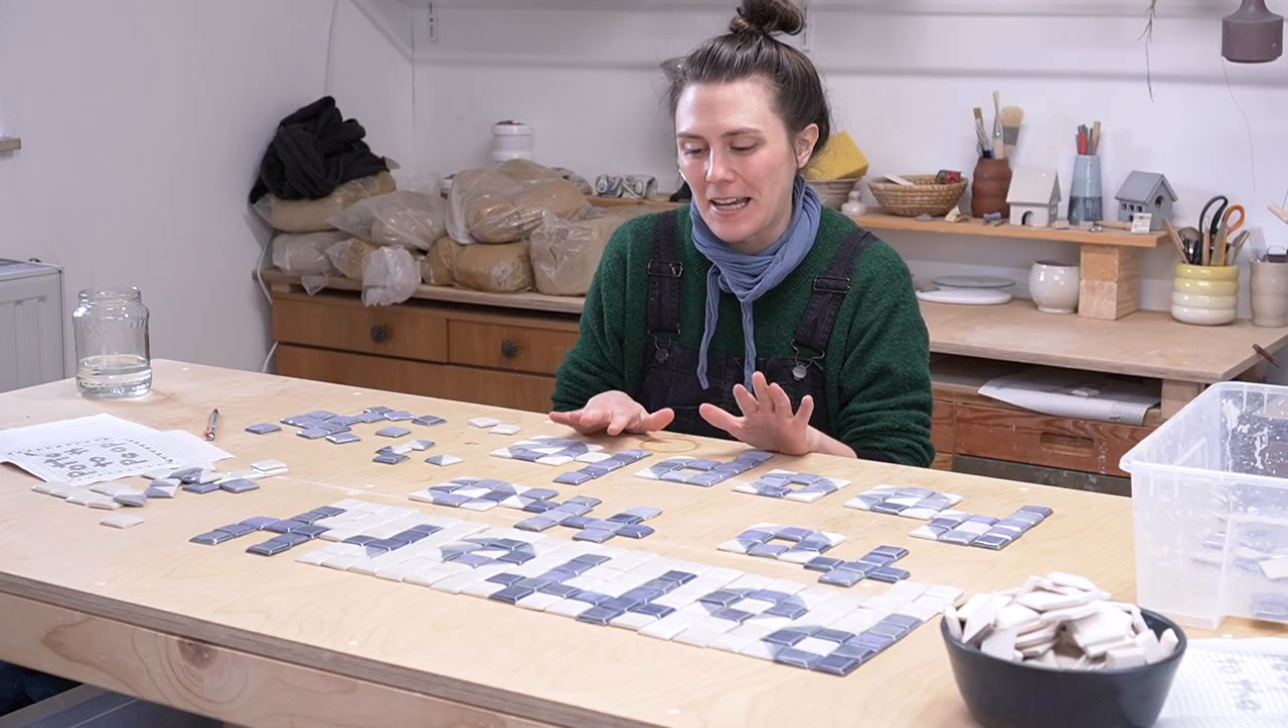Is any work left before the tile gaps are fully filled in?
Yes.